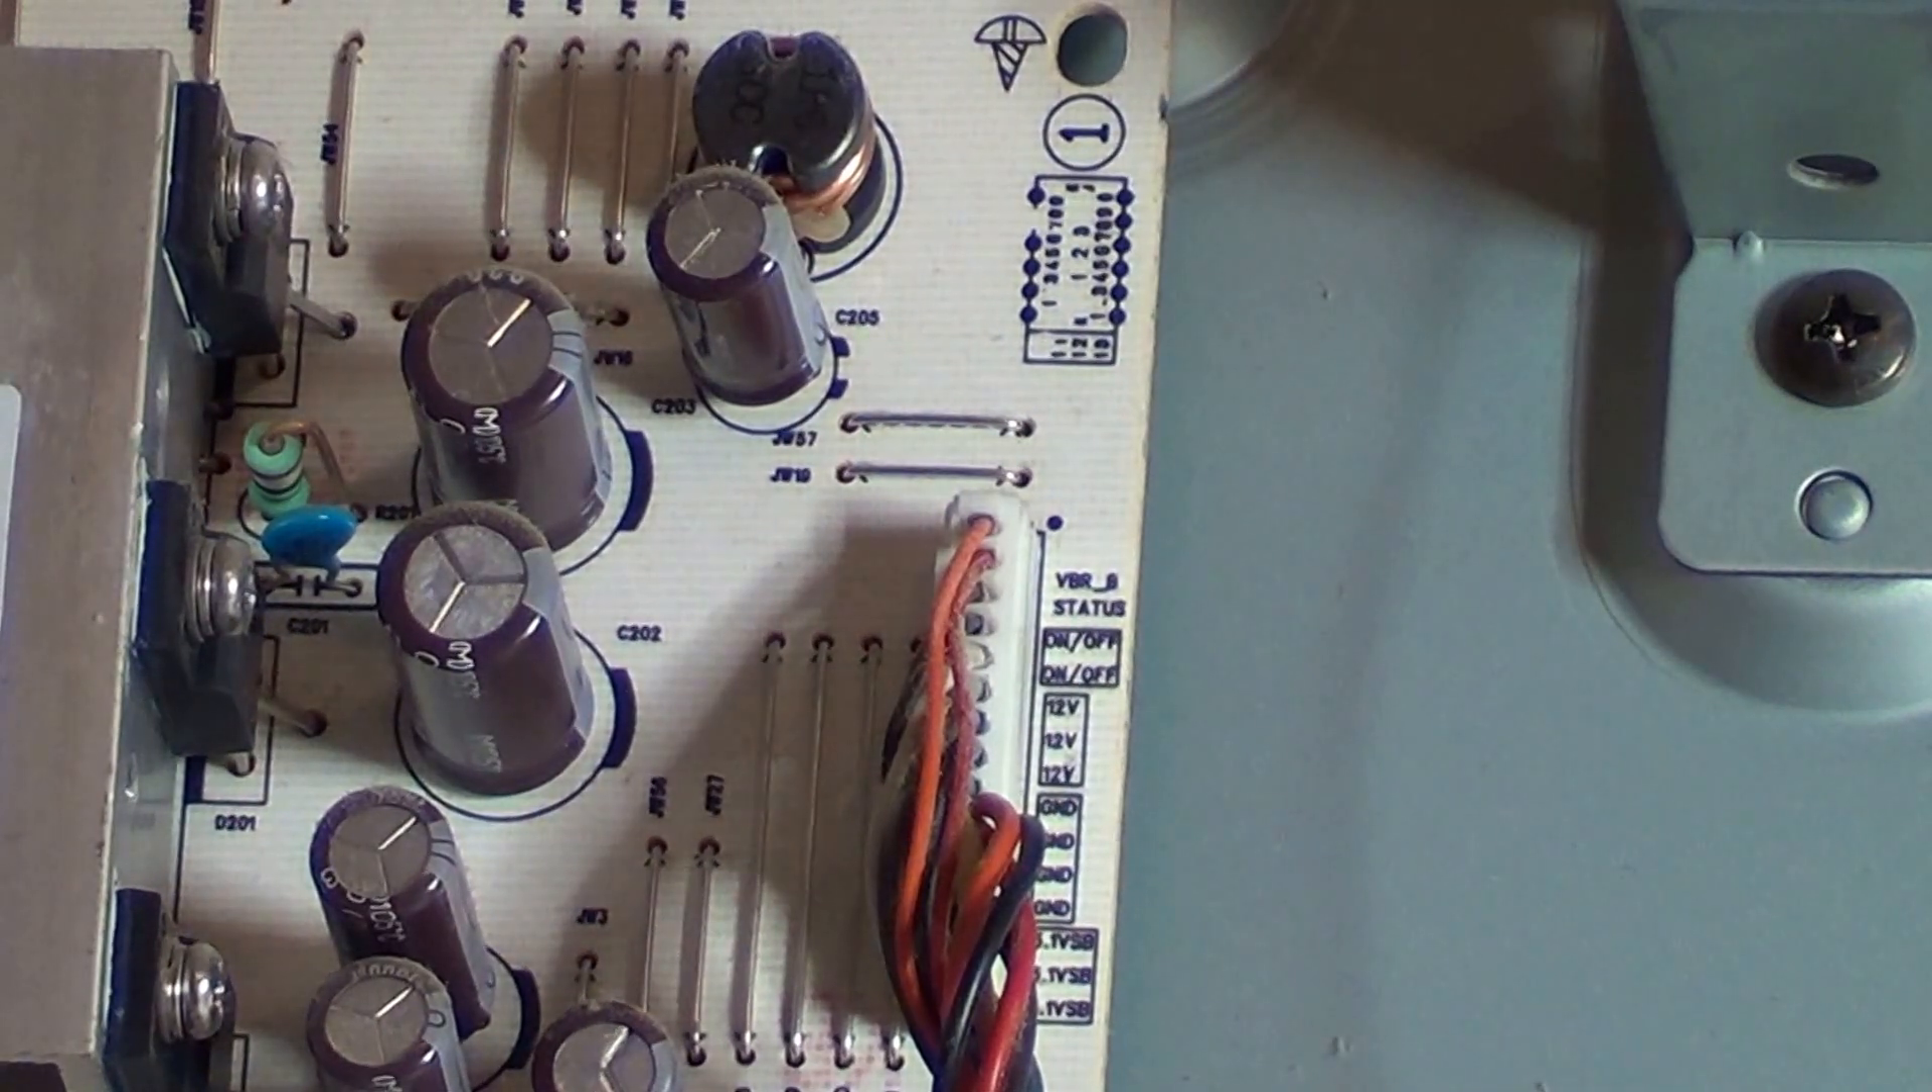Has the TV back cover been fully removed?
Yes.